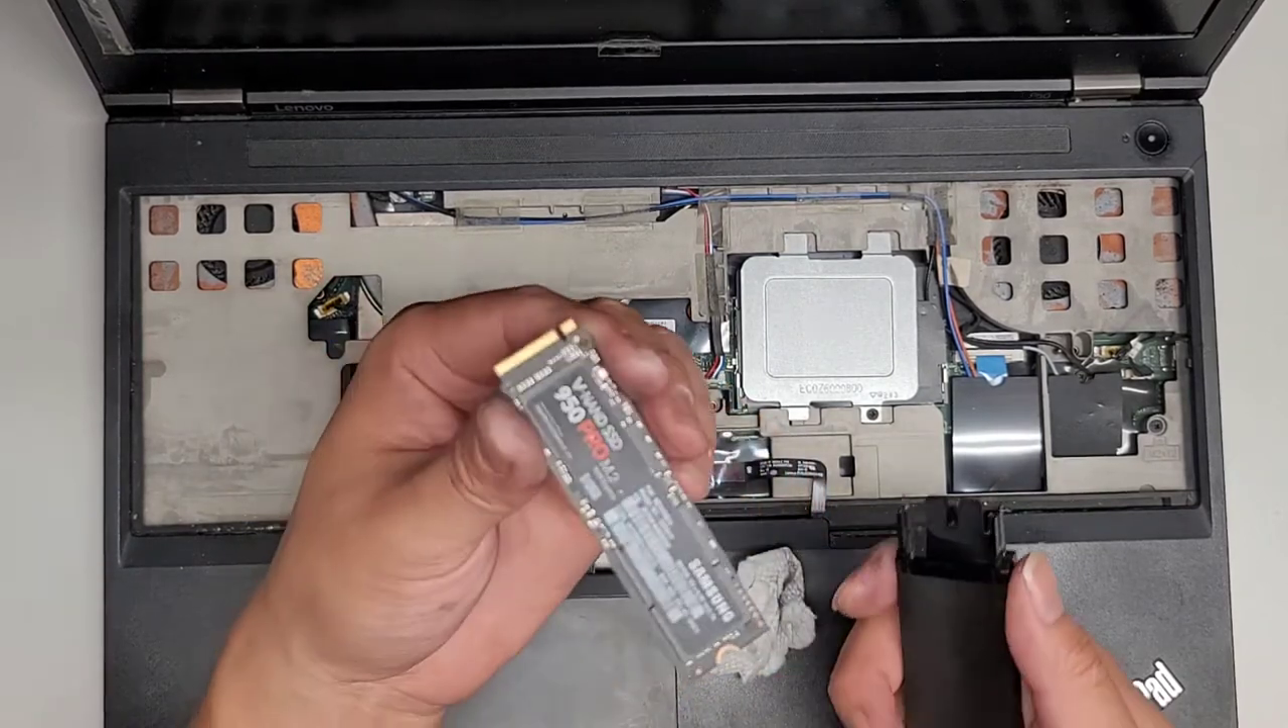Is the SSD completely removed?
Yes.